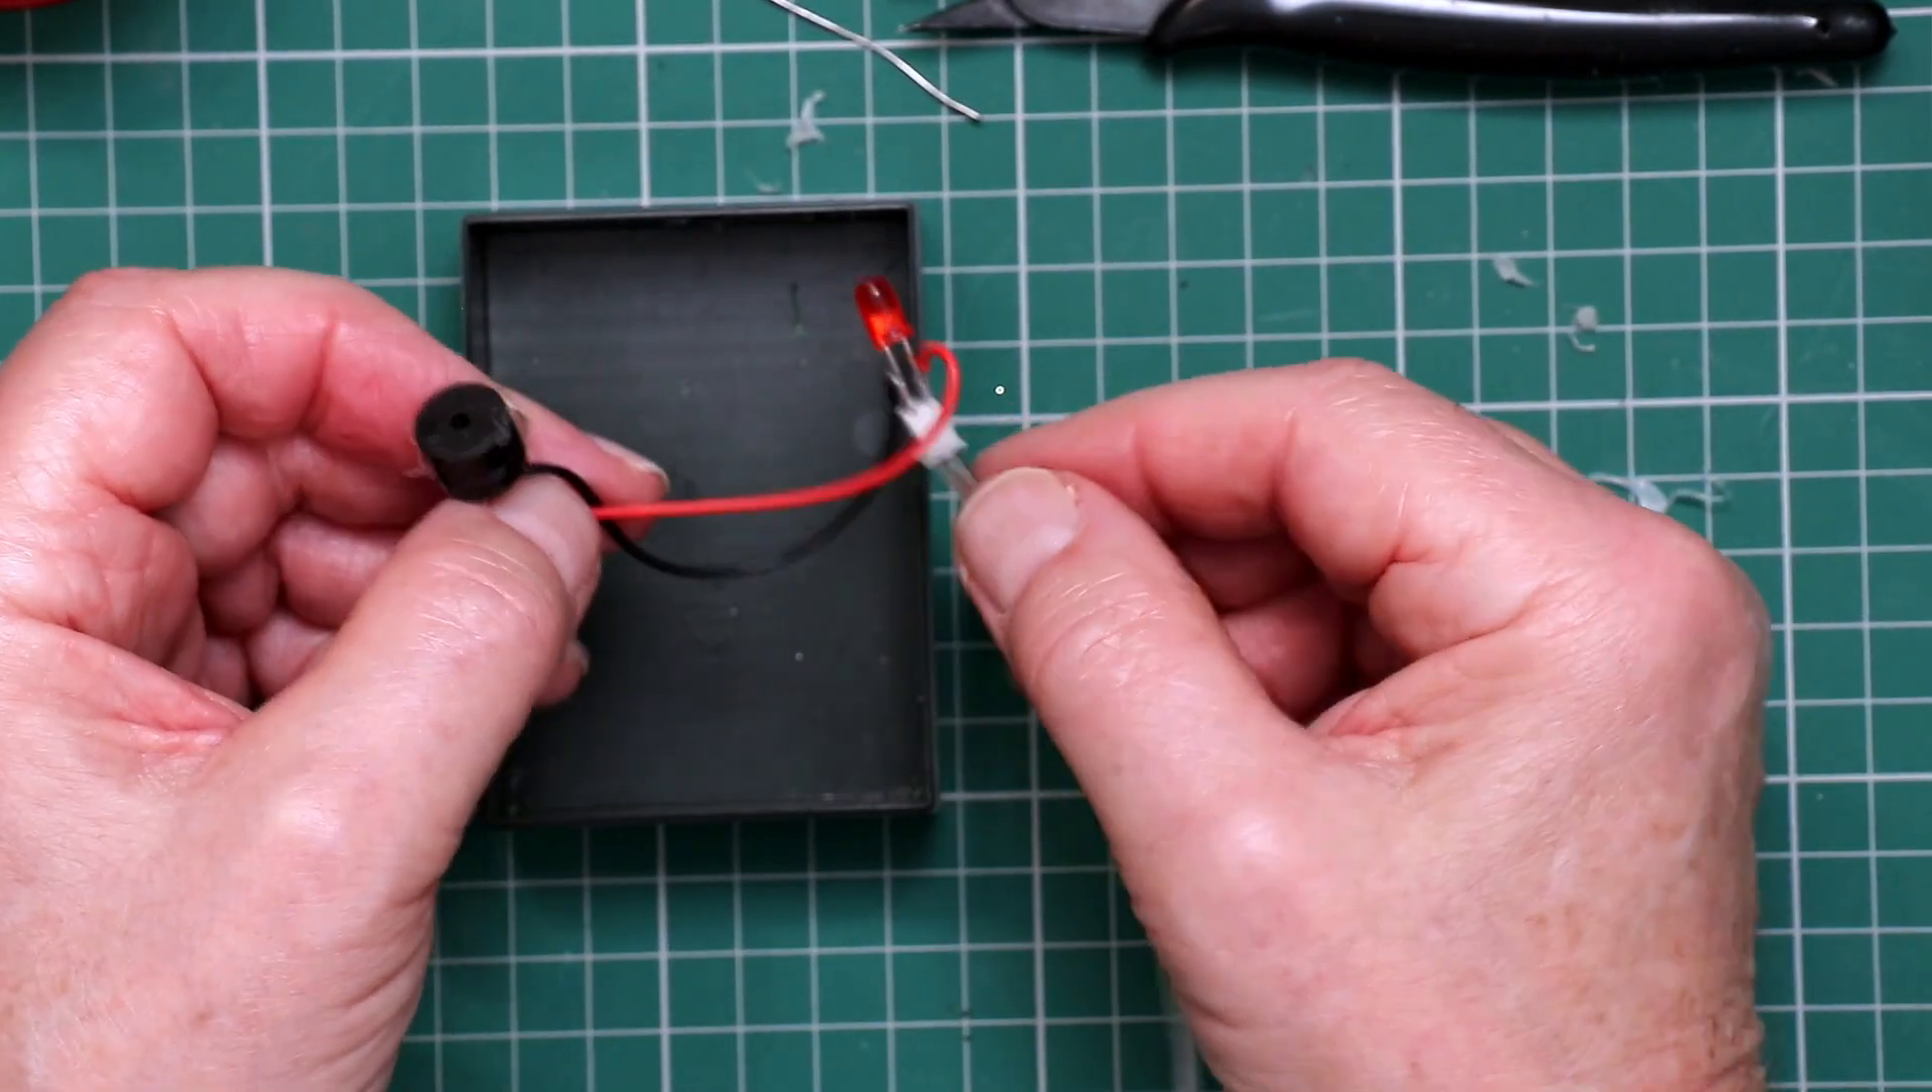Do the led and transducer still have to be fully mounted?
Yes.